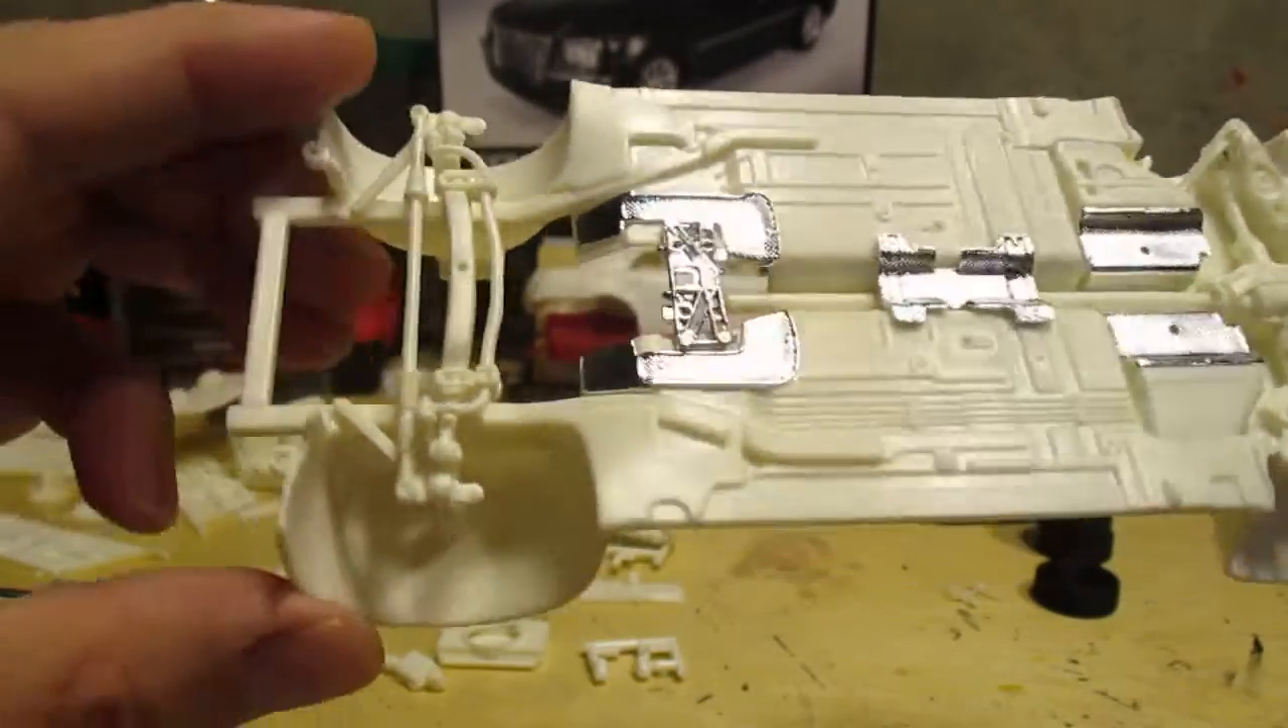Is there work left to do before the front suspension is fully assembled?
No.